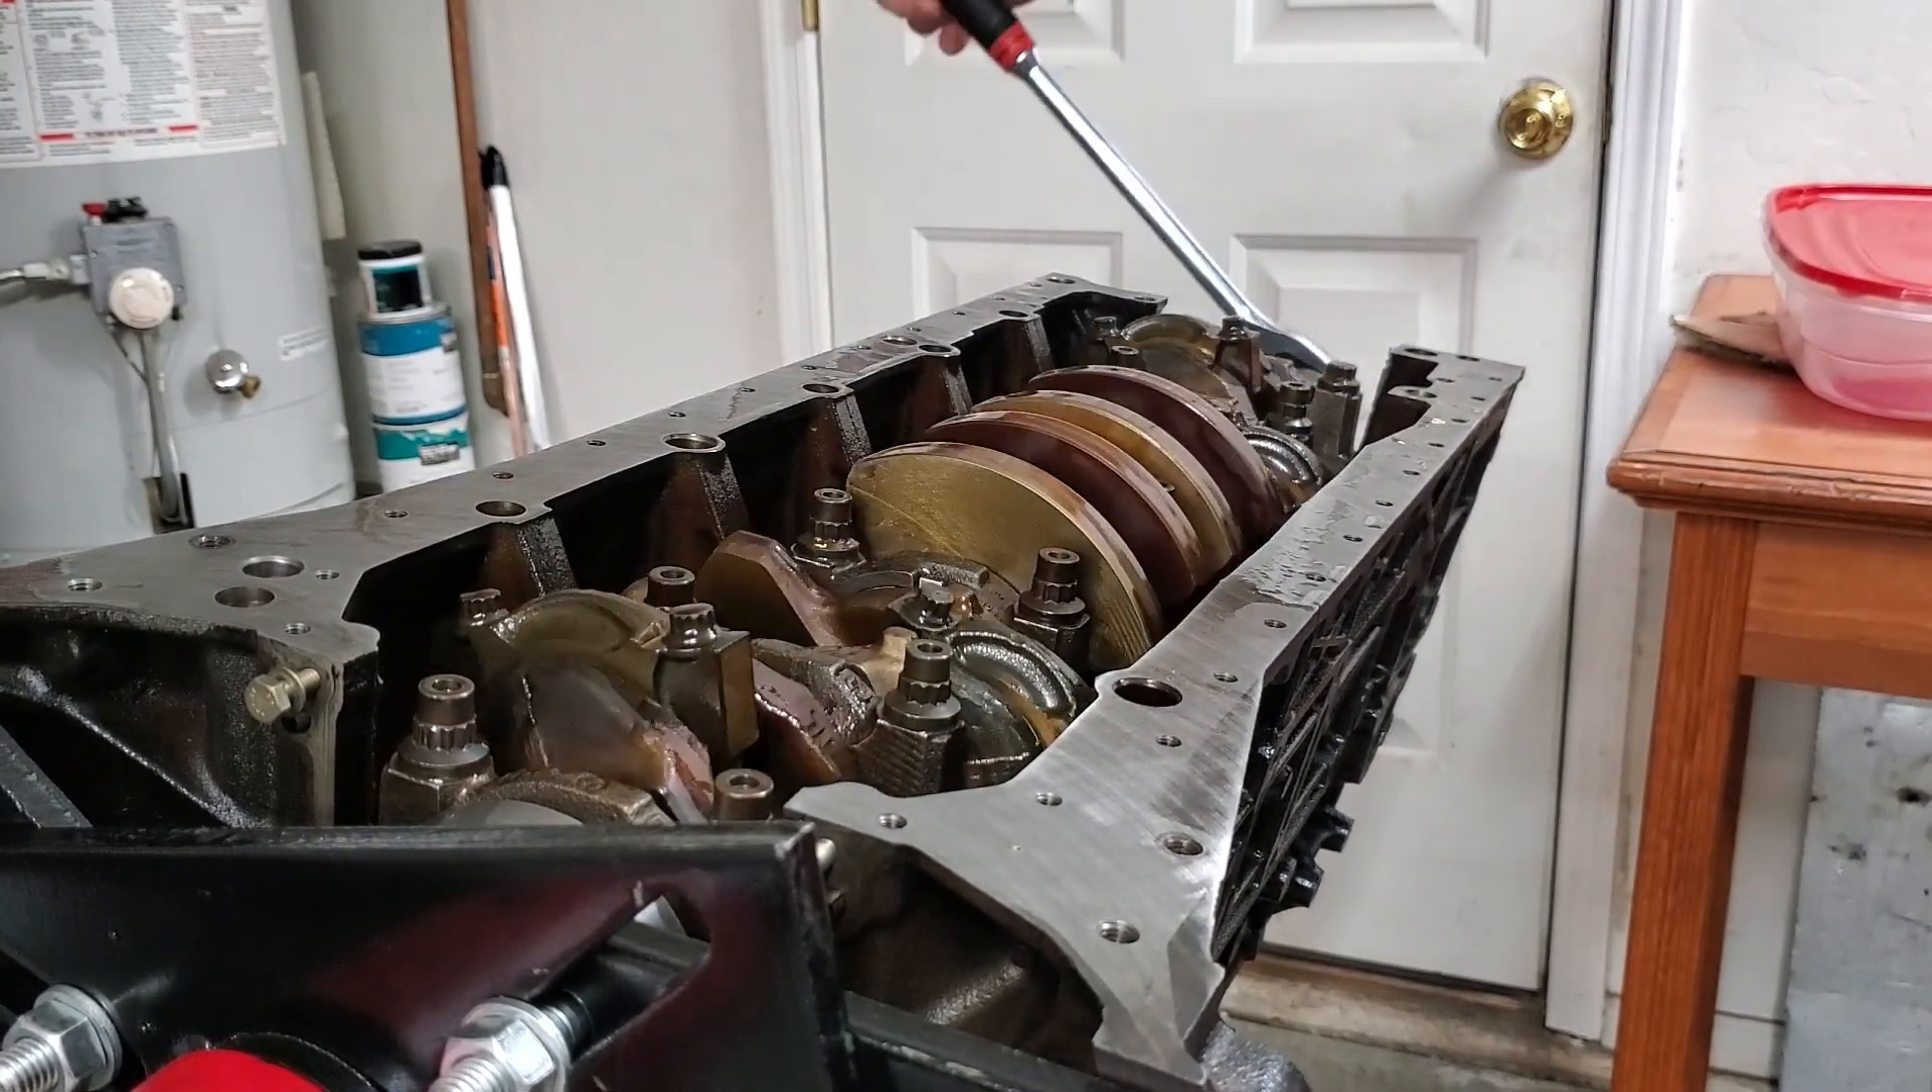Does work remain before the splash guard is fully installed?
Yes.